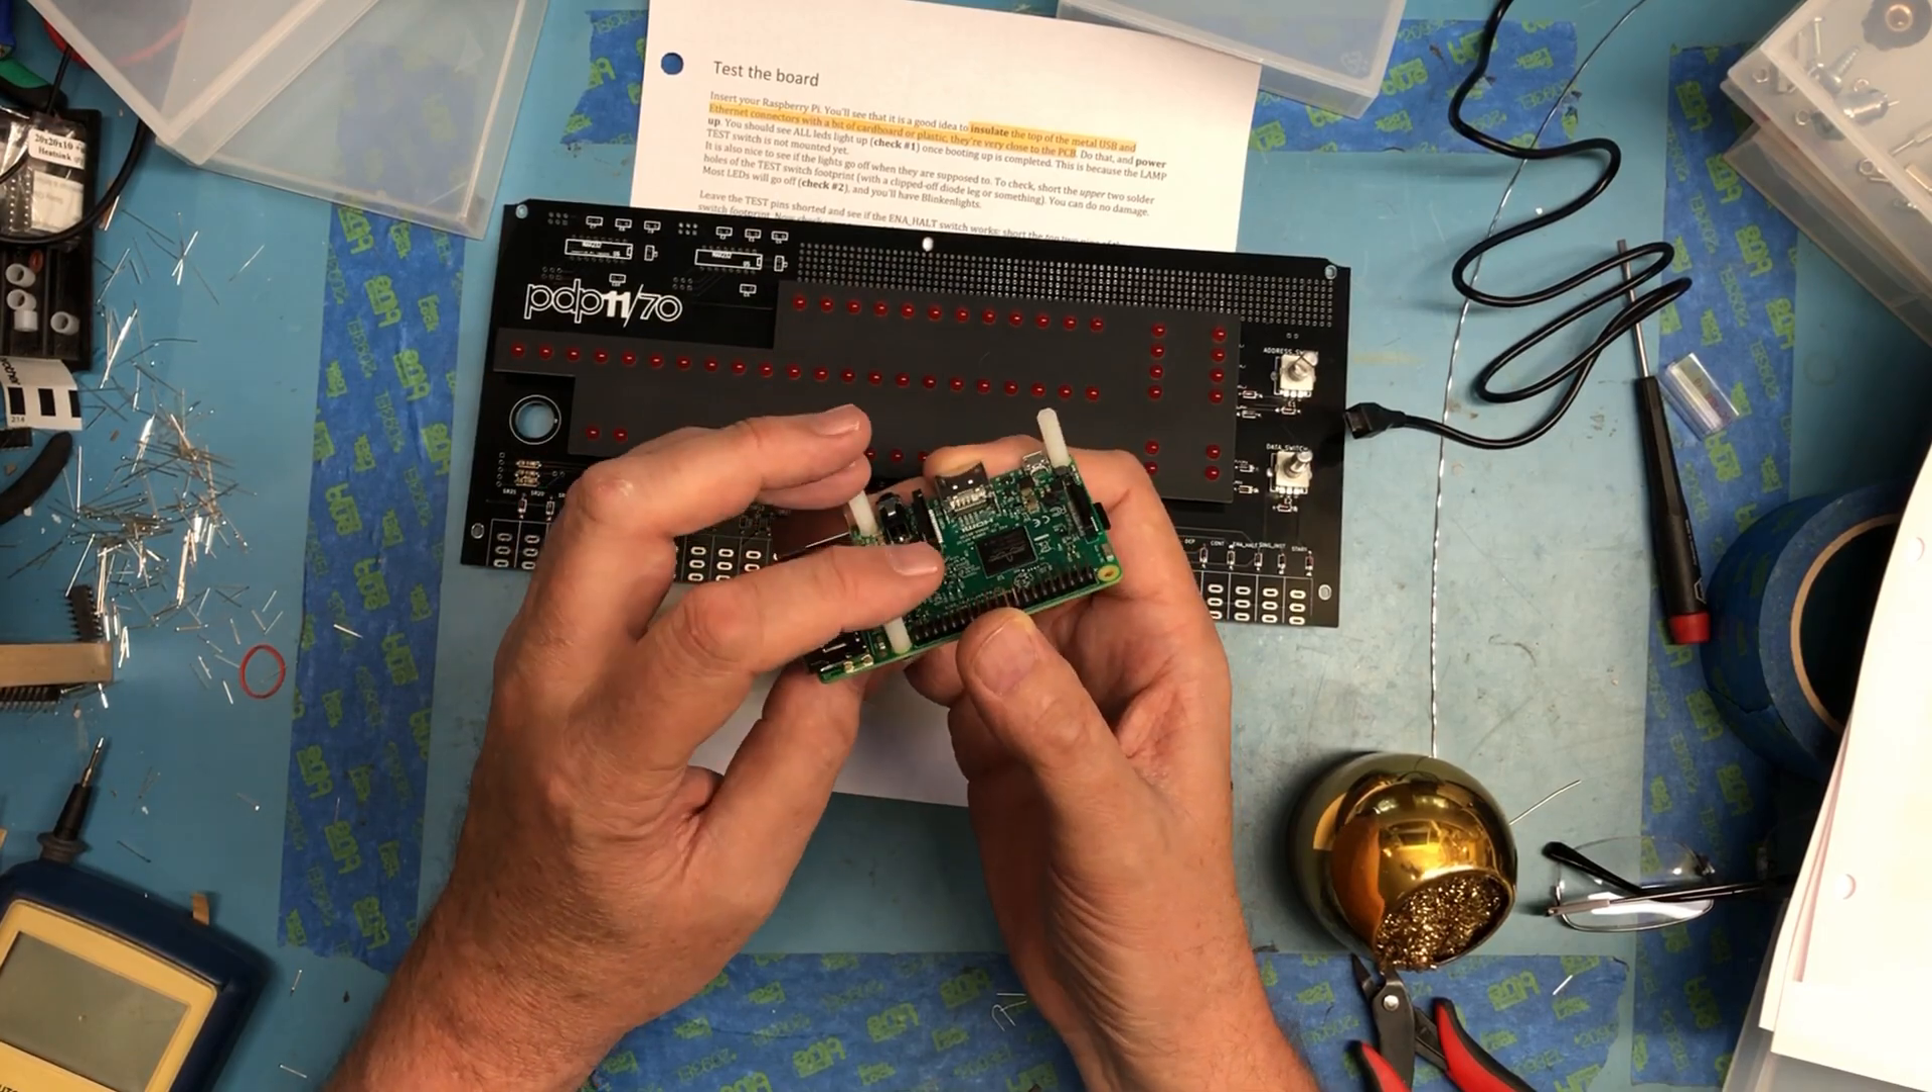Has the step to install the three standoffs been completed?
Yes.